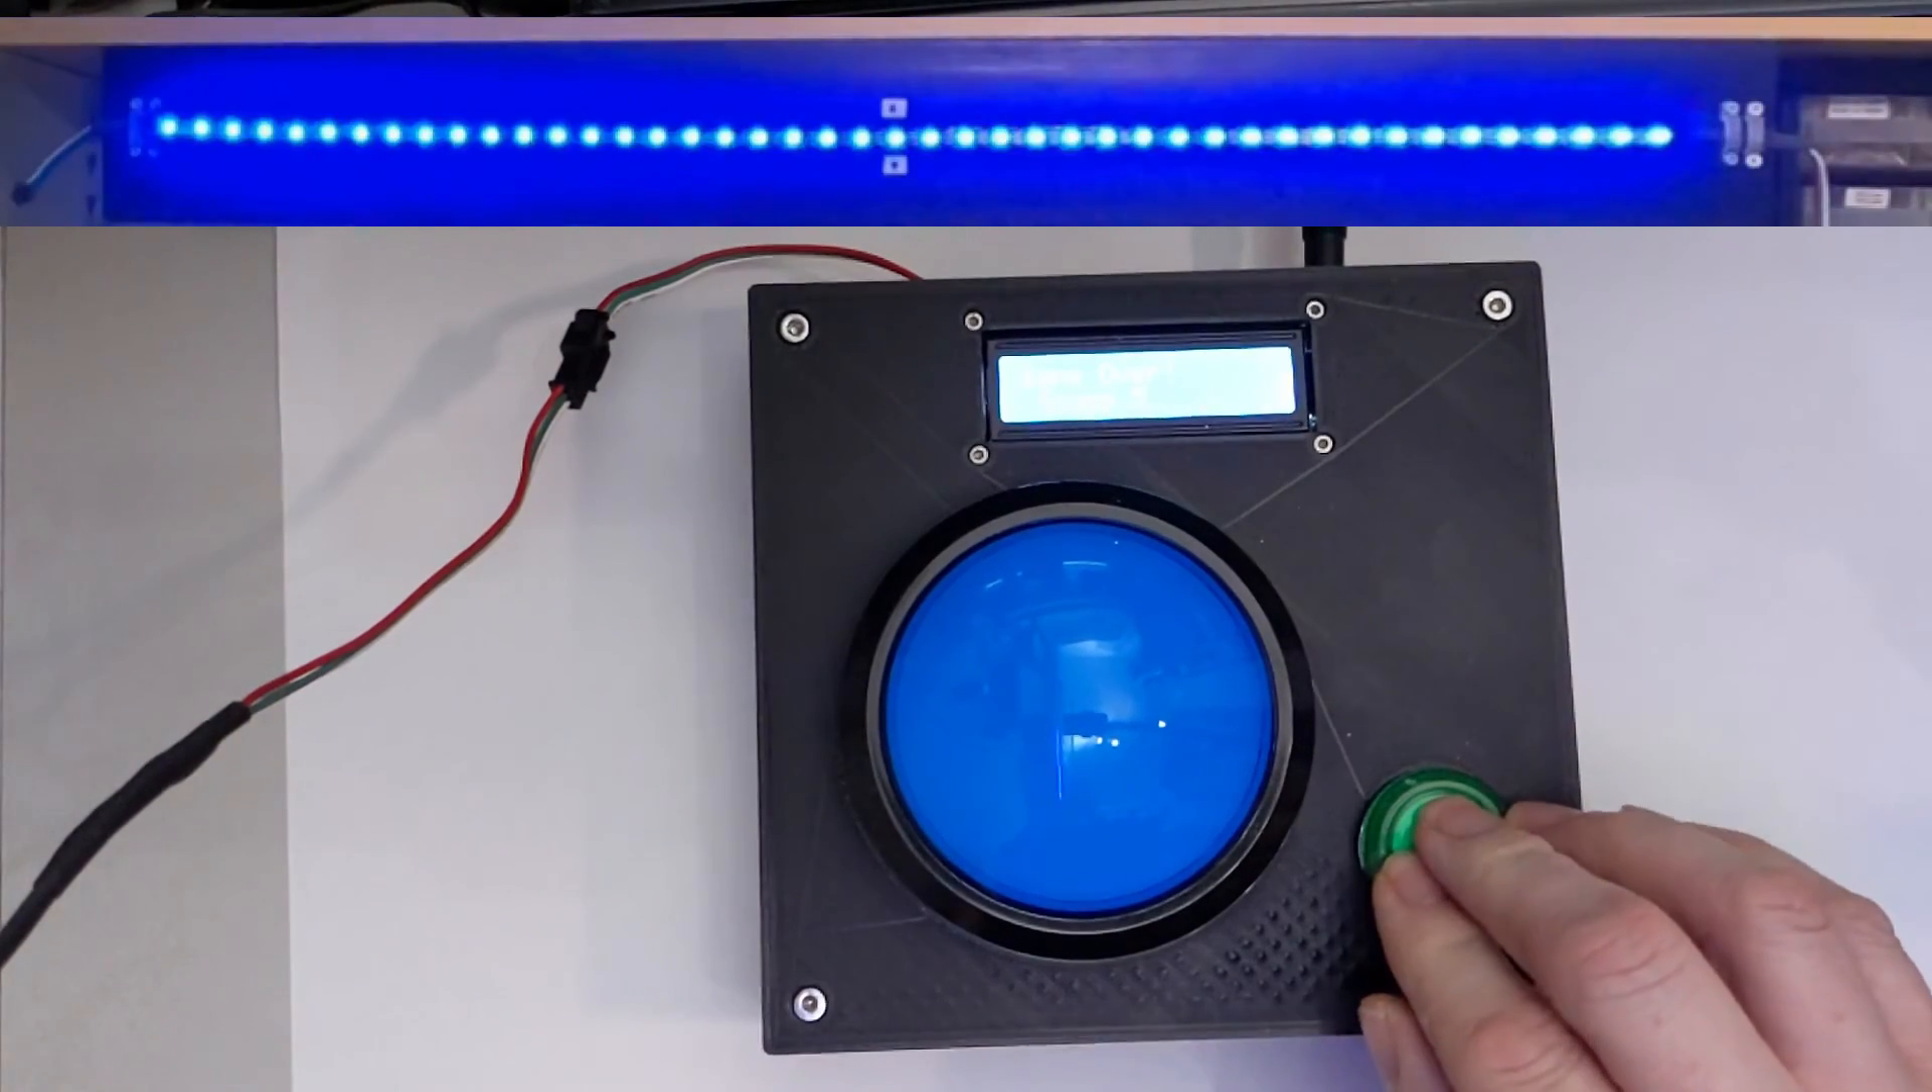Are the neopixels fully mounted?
Yes.